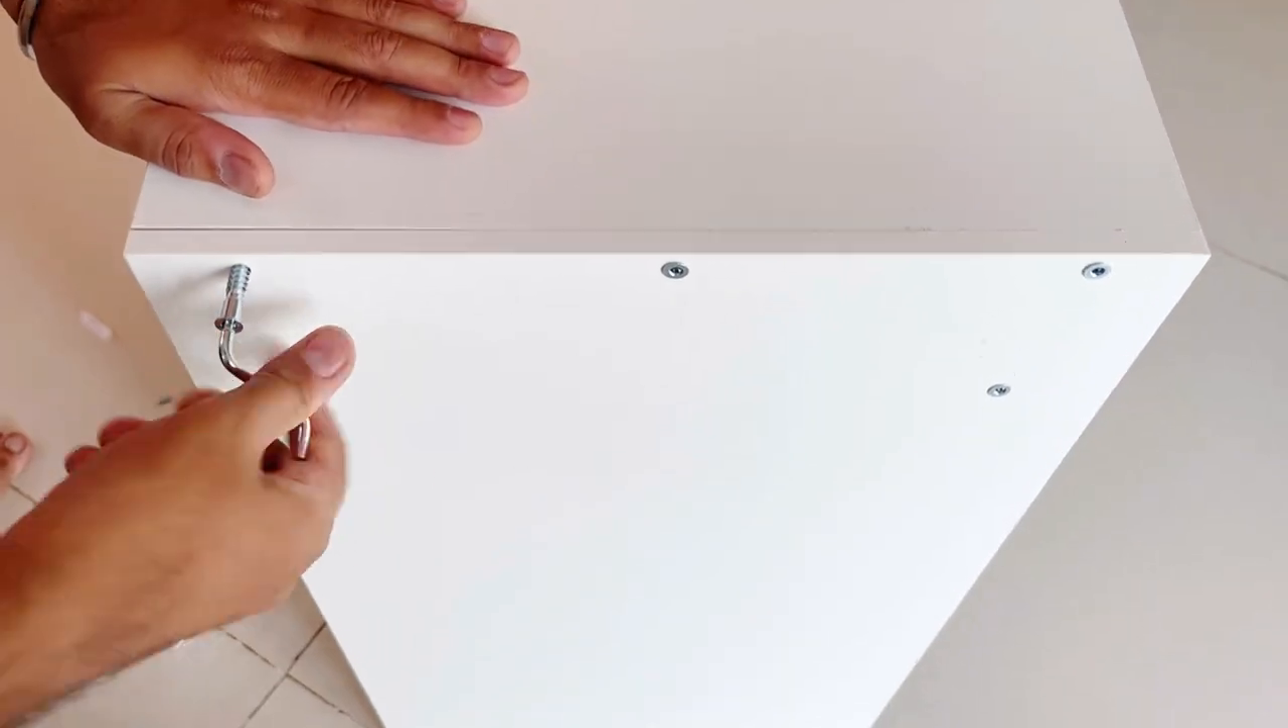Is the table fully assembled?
No.